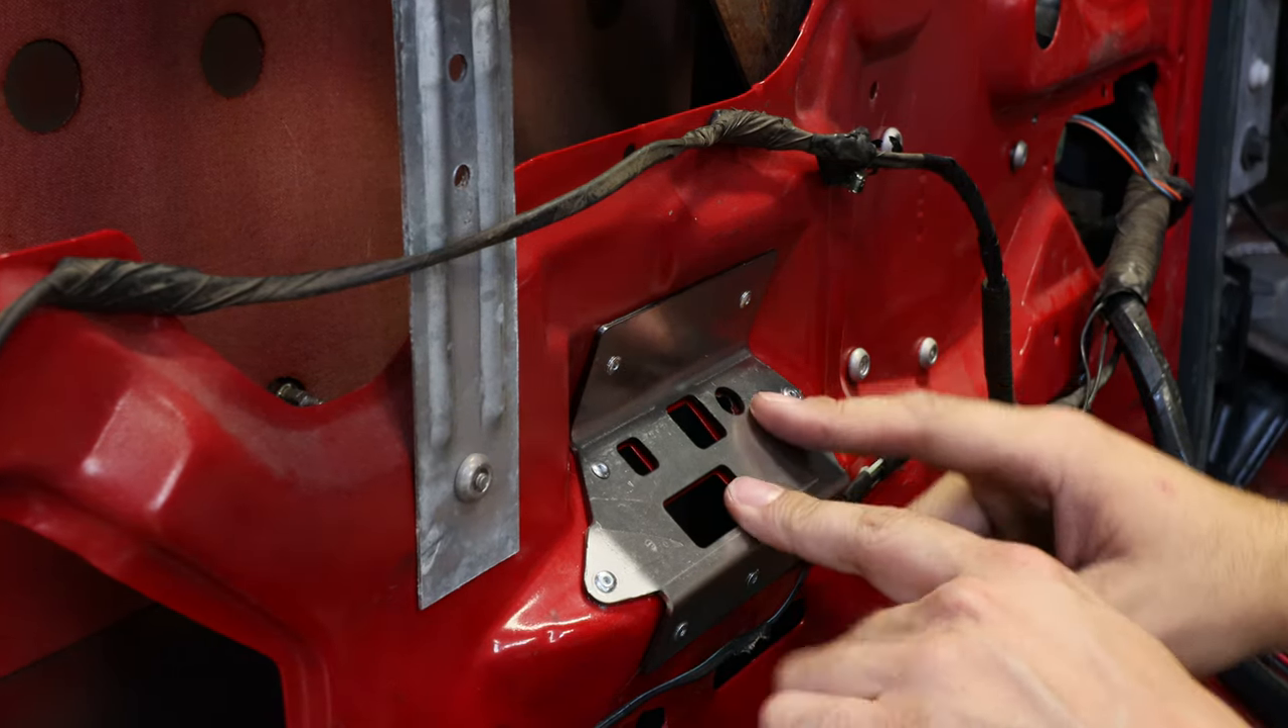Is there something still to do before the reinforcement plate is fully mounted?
No.